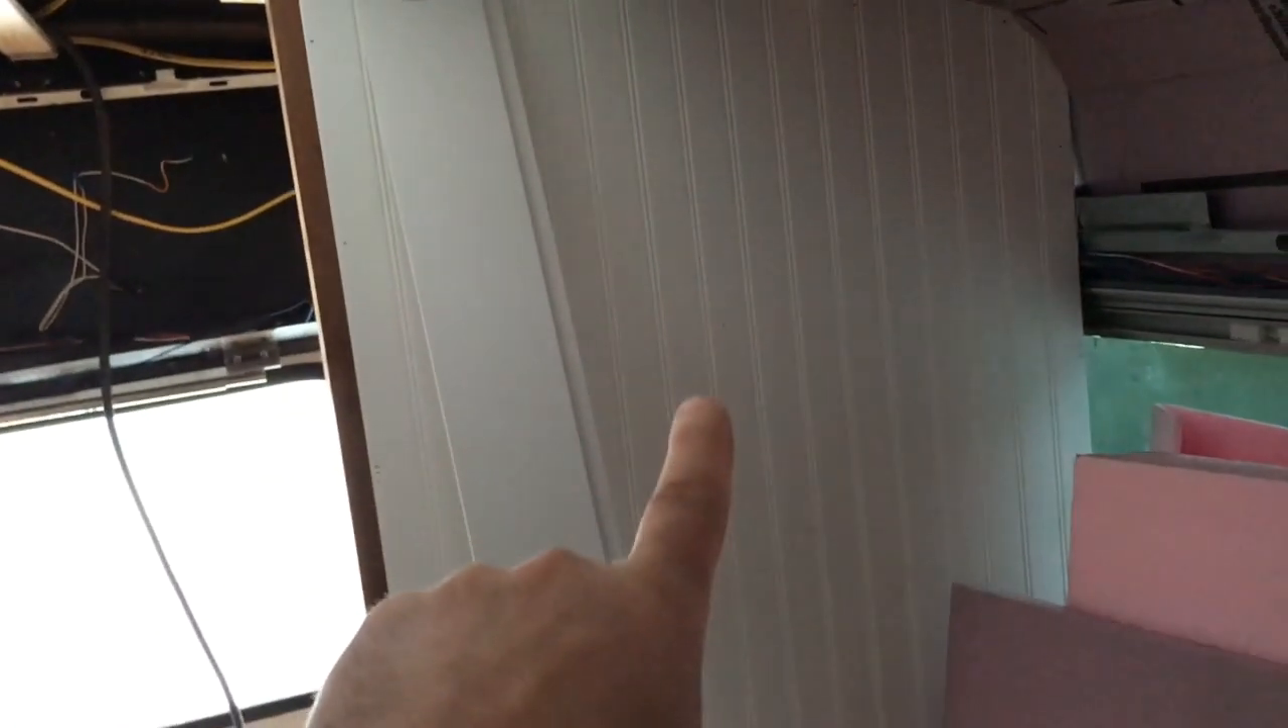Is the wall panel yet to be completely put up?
No.